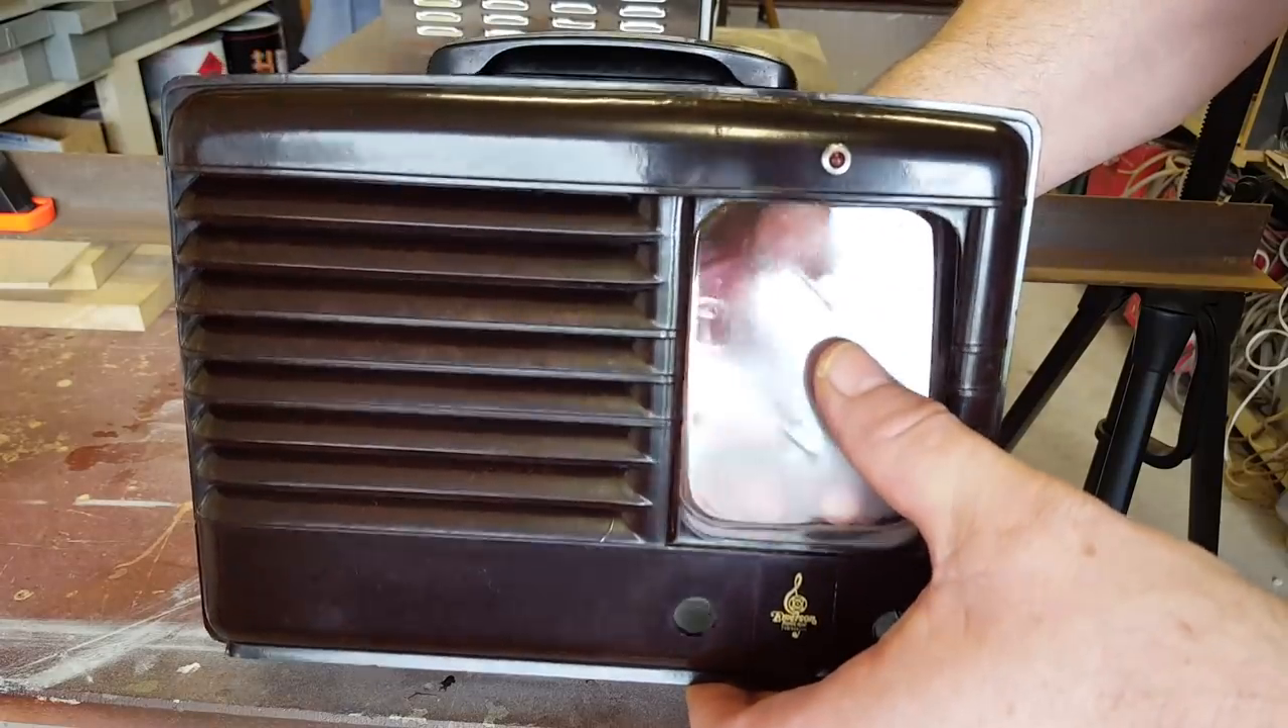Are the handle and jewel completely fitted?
Yes.